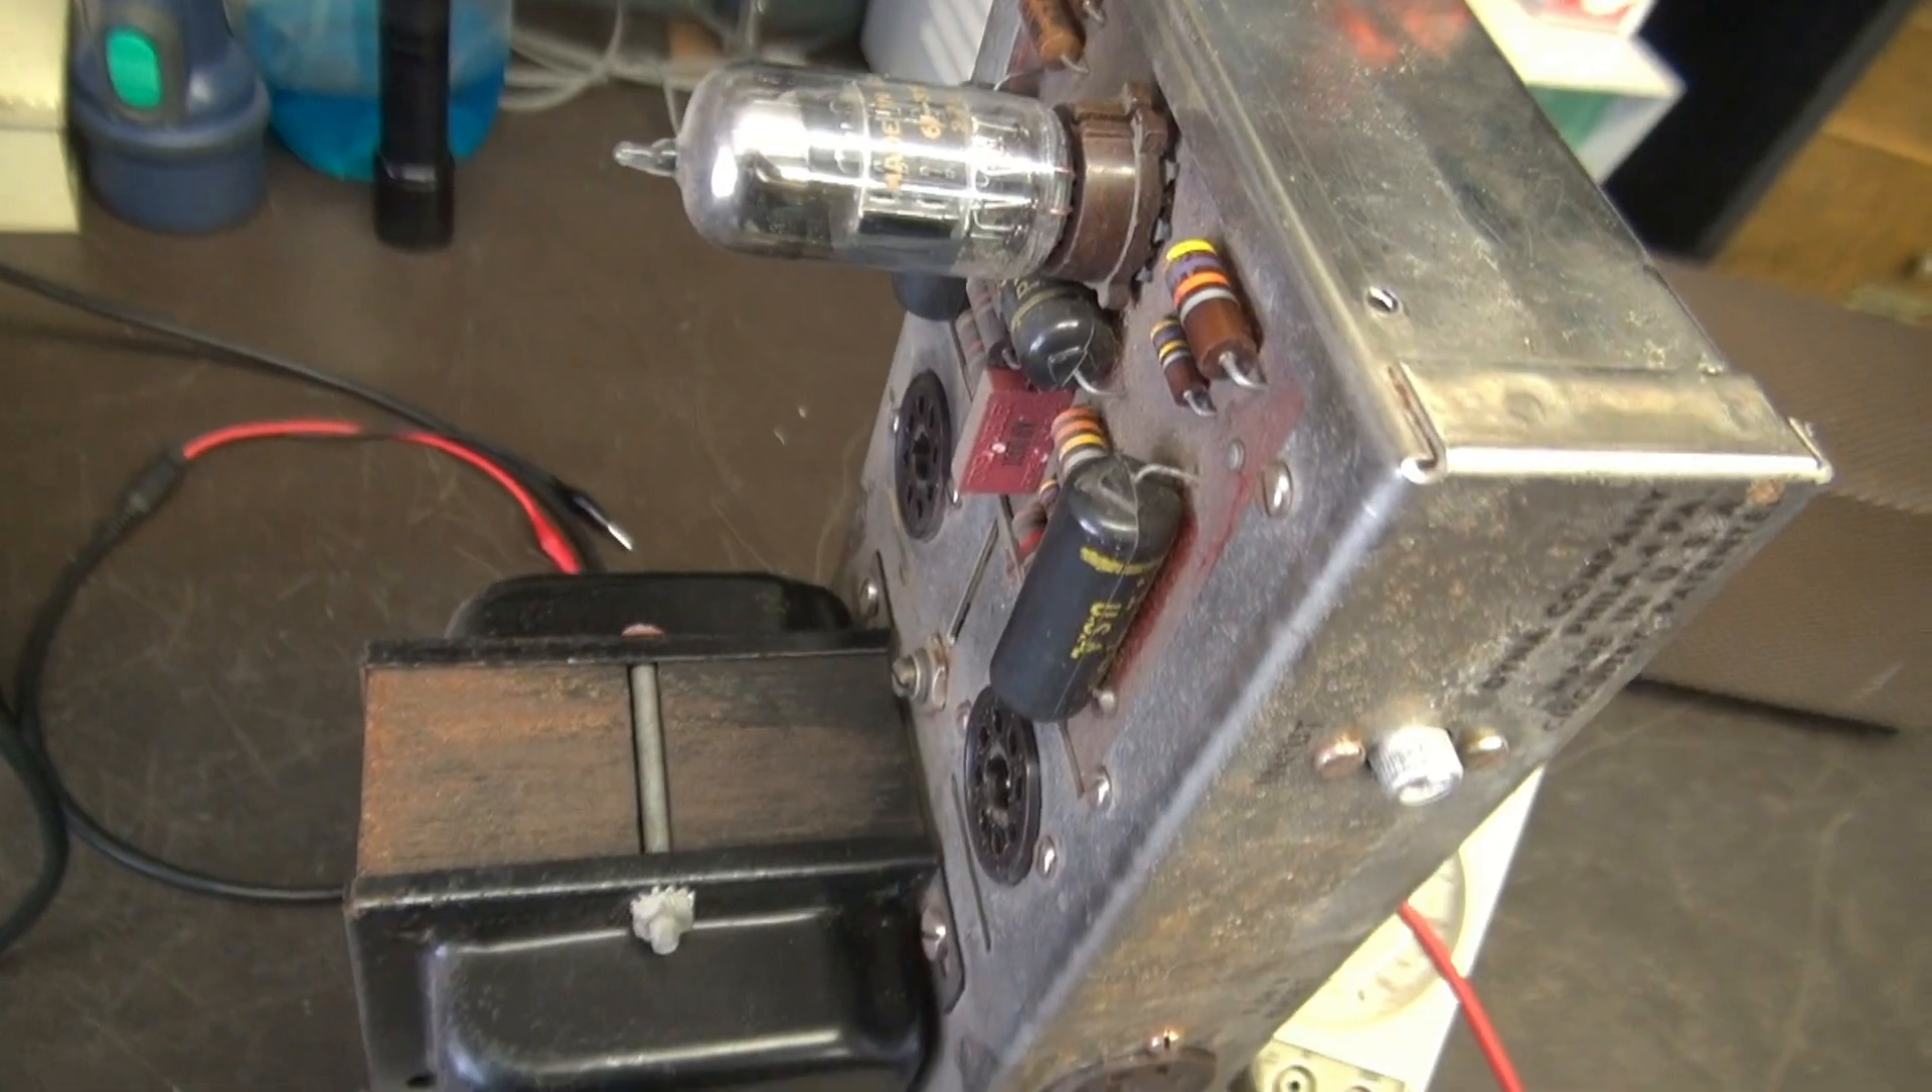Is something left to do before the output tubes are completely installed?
Yes.